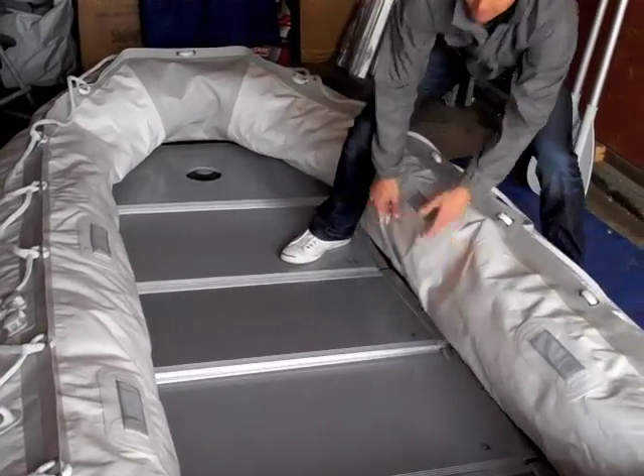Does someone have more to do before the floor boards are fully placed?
No.